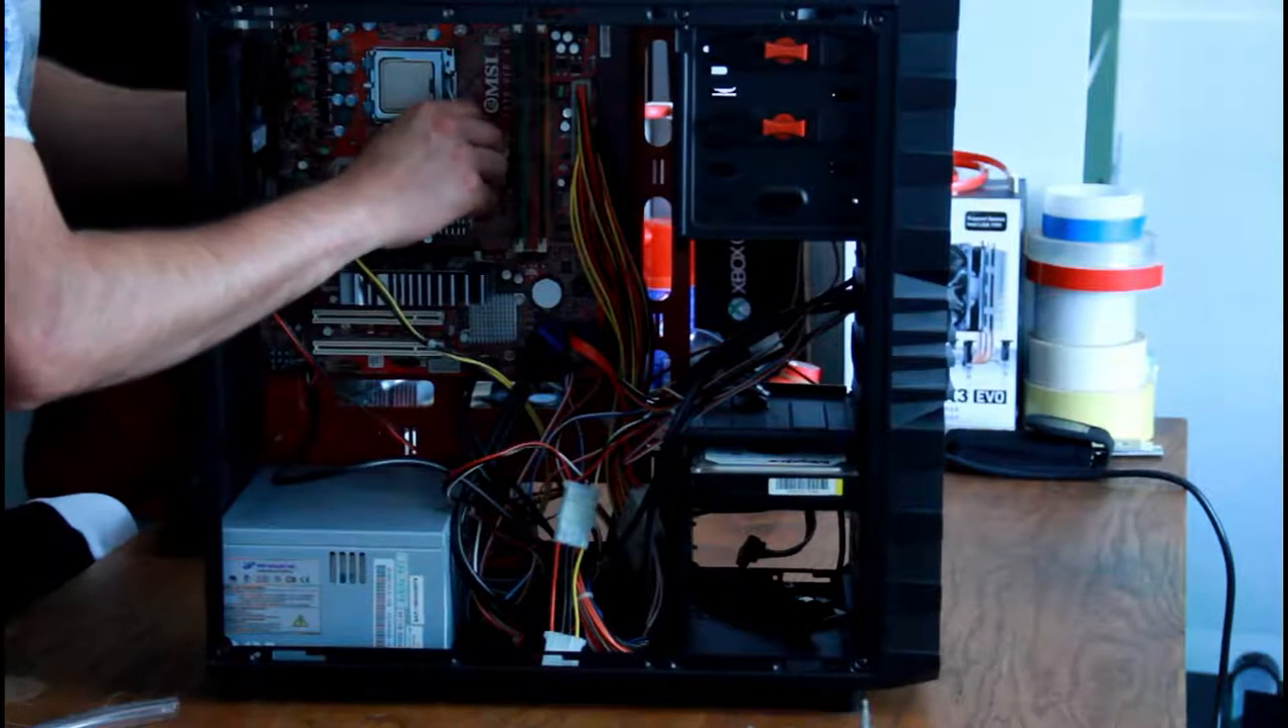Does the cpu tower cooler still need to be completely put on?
Yes.